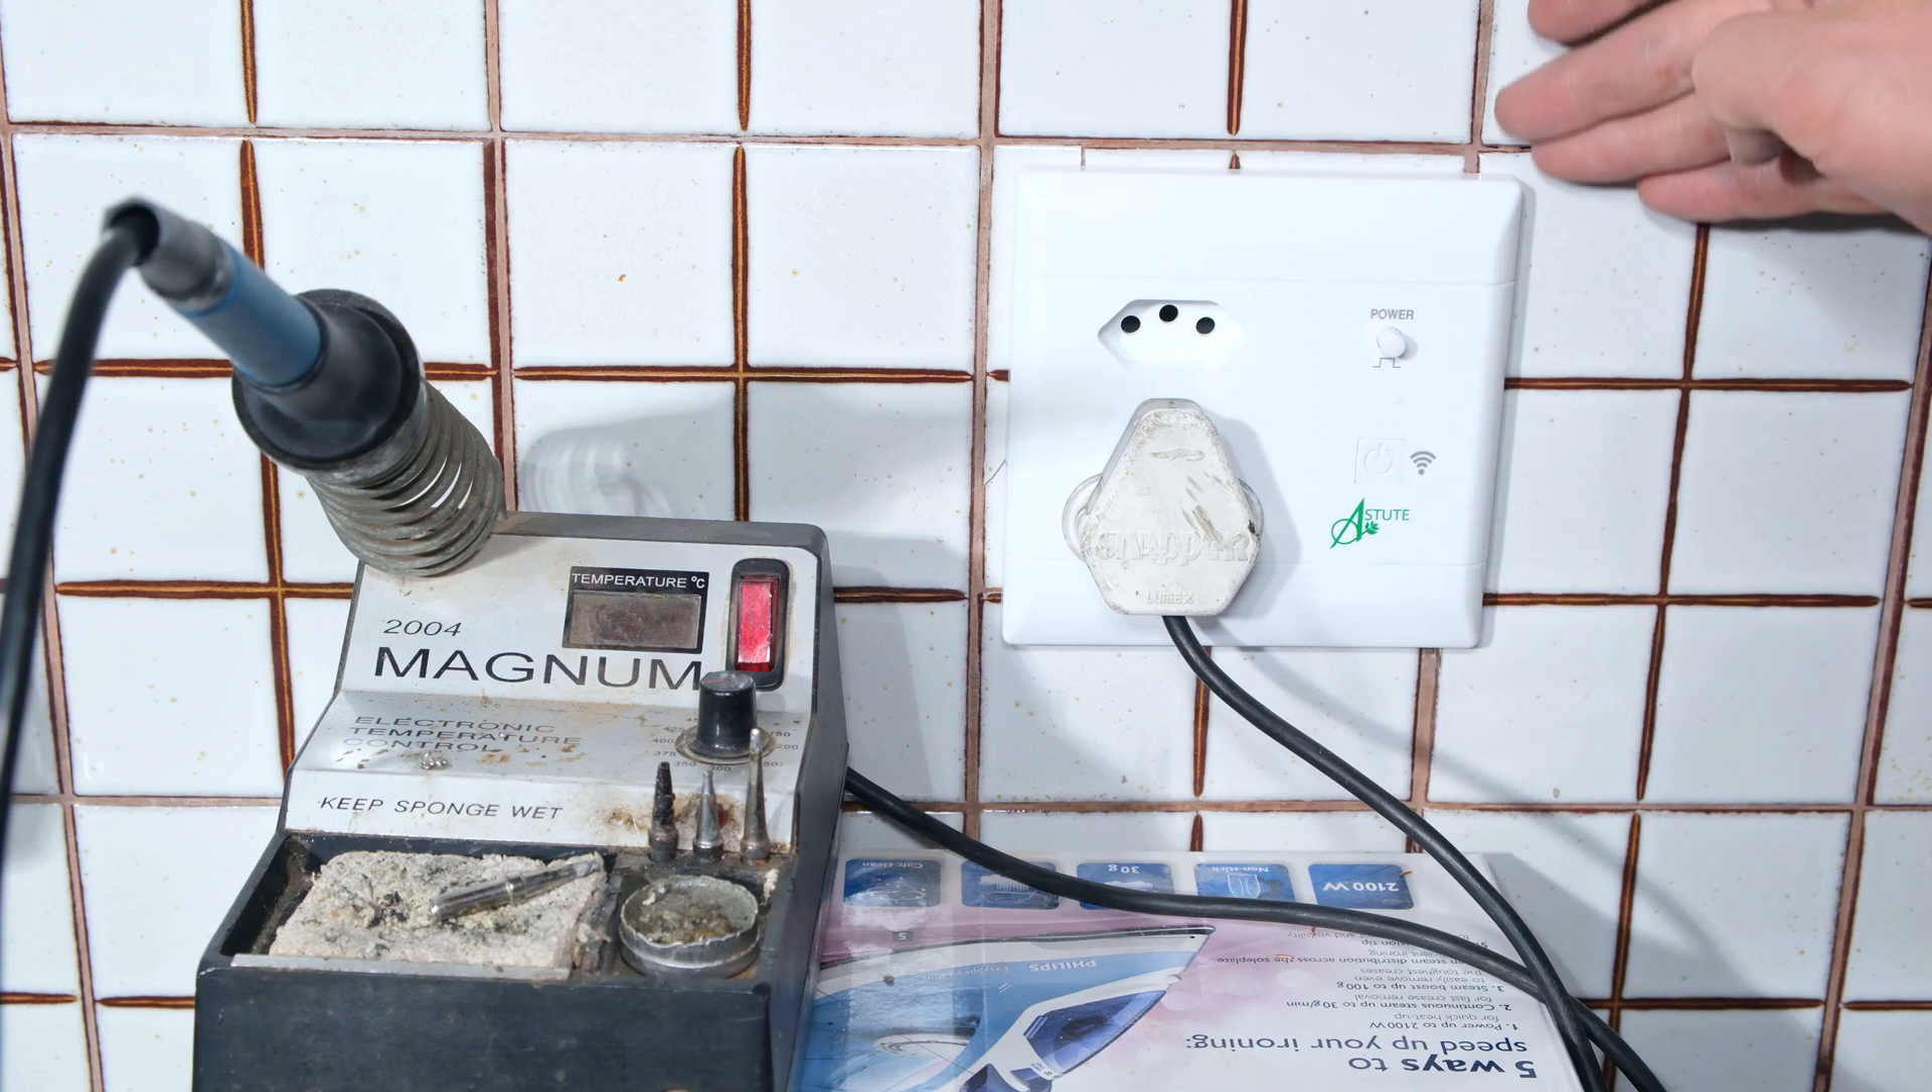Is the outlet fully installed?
Yes.